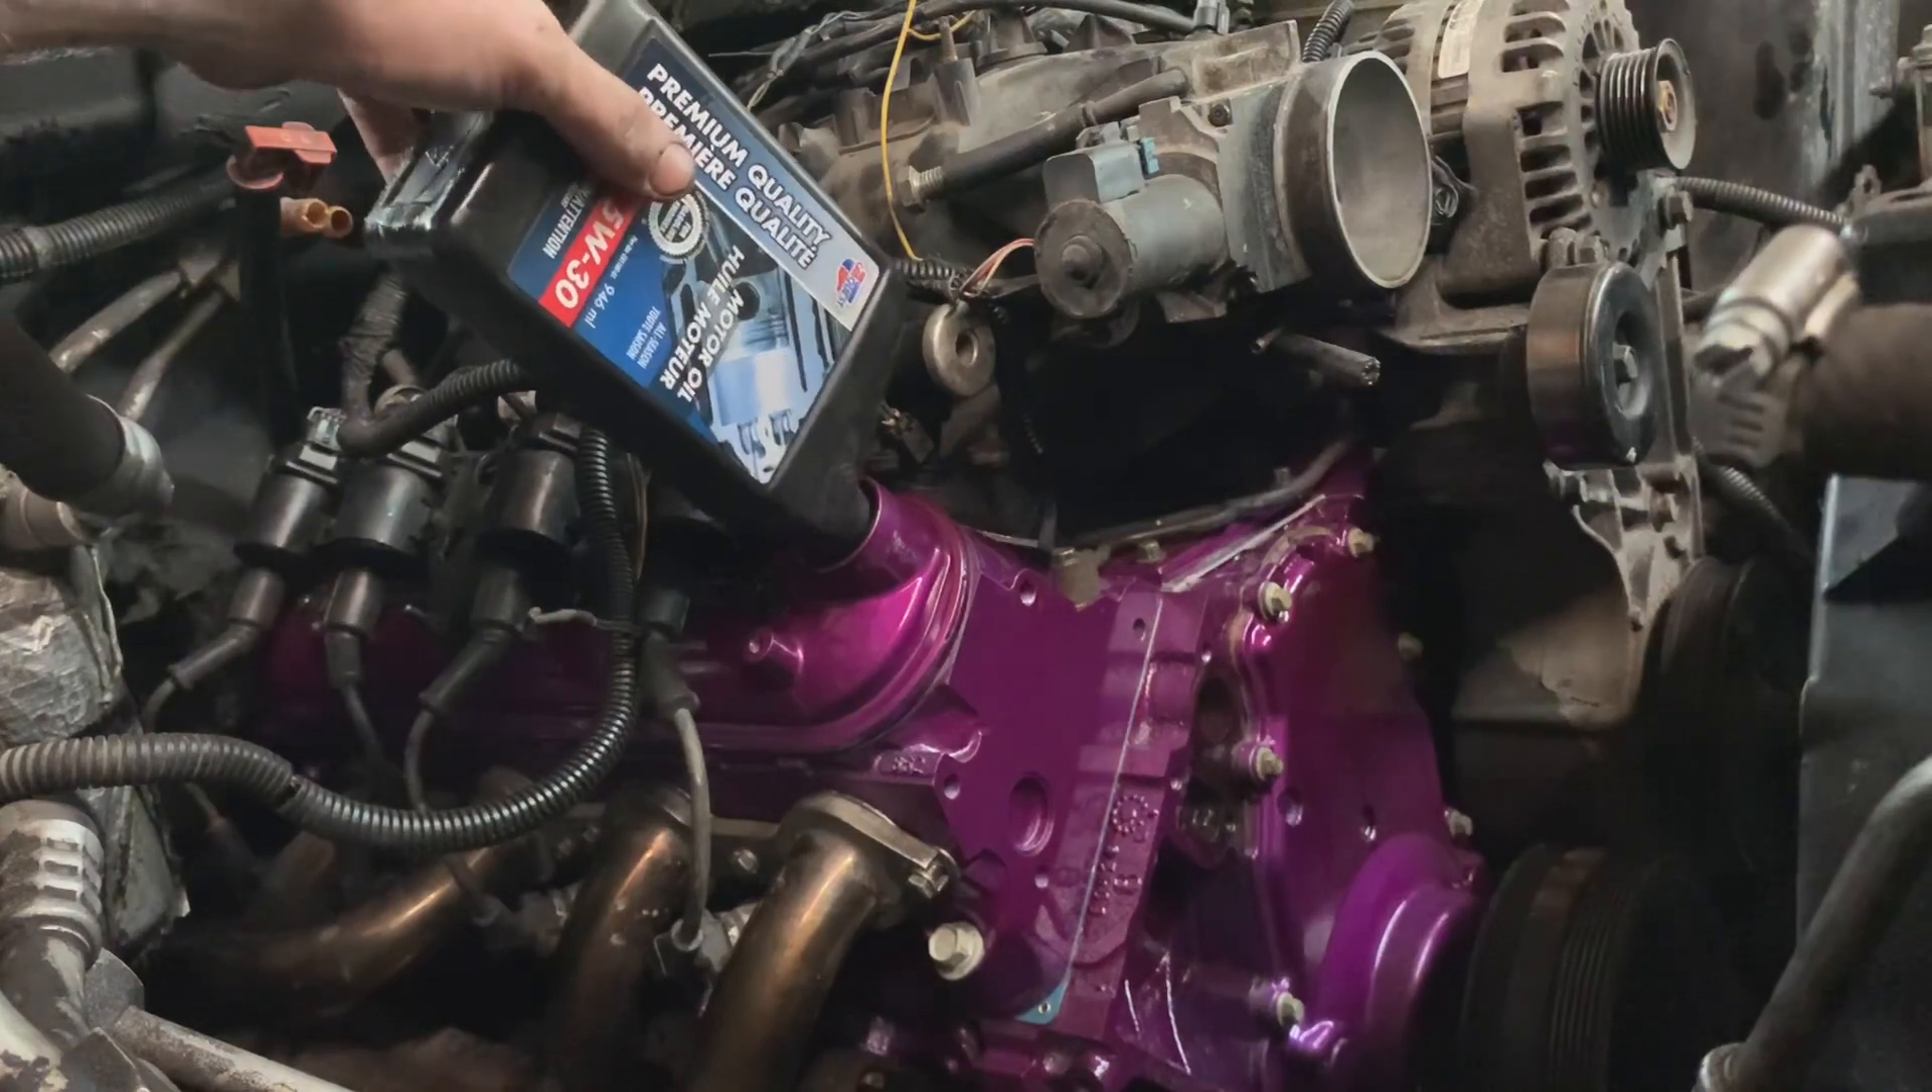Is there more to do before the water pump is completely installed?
Yes.